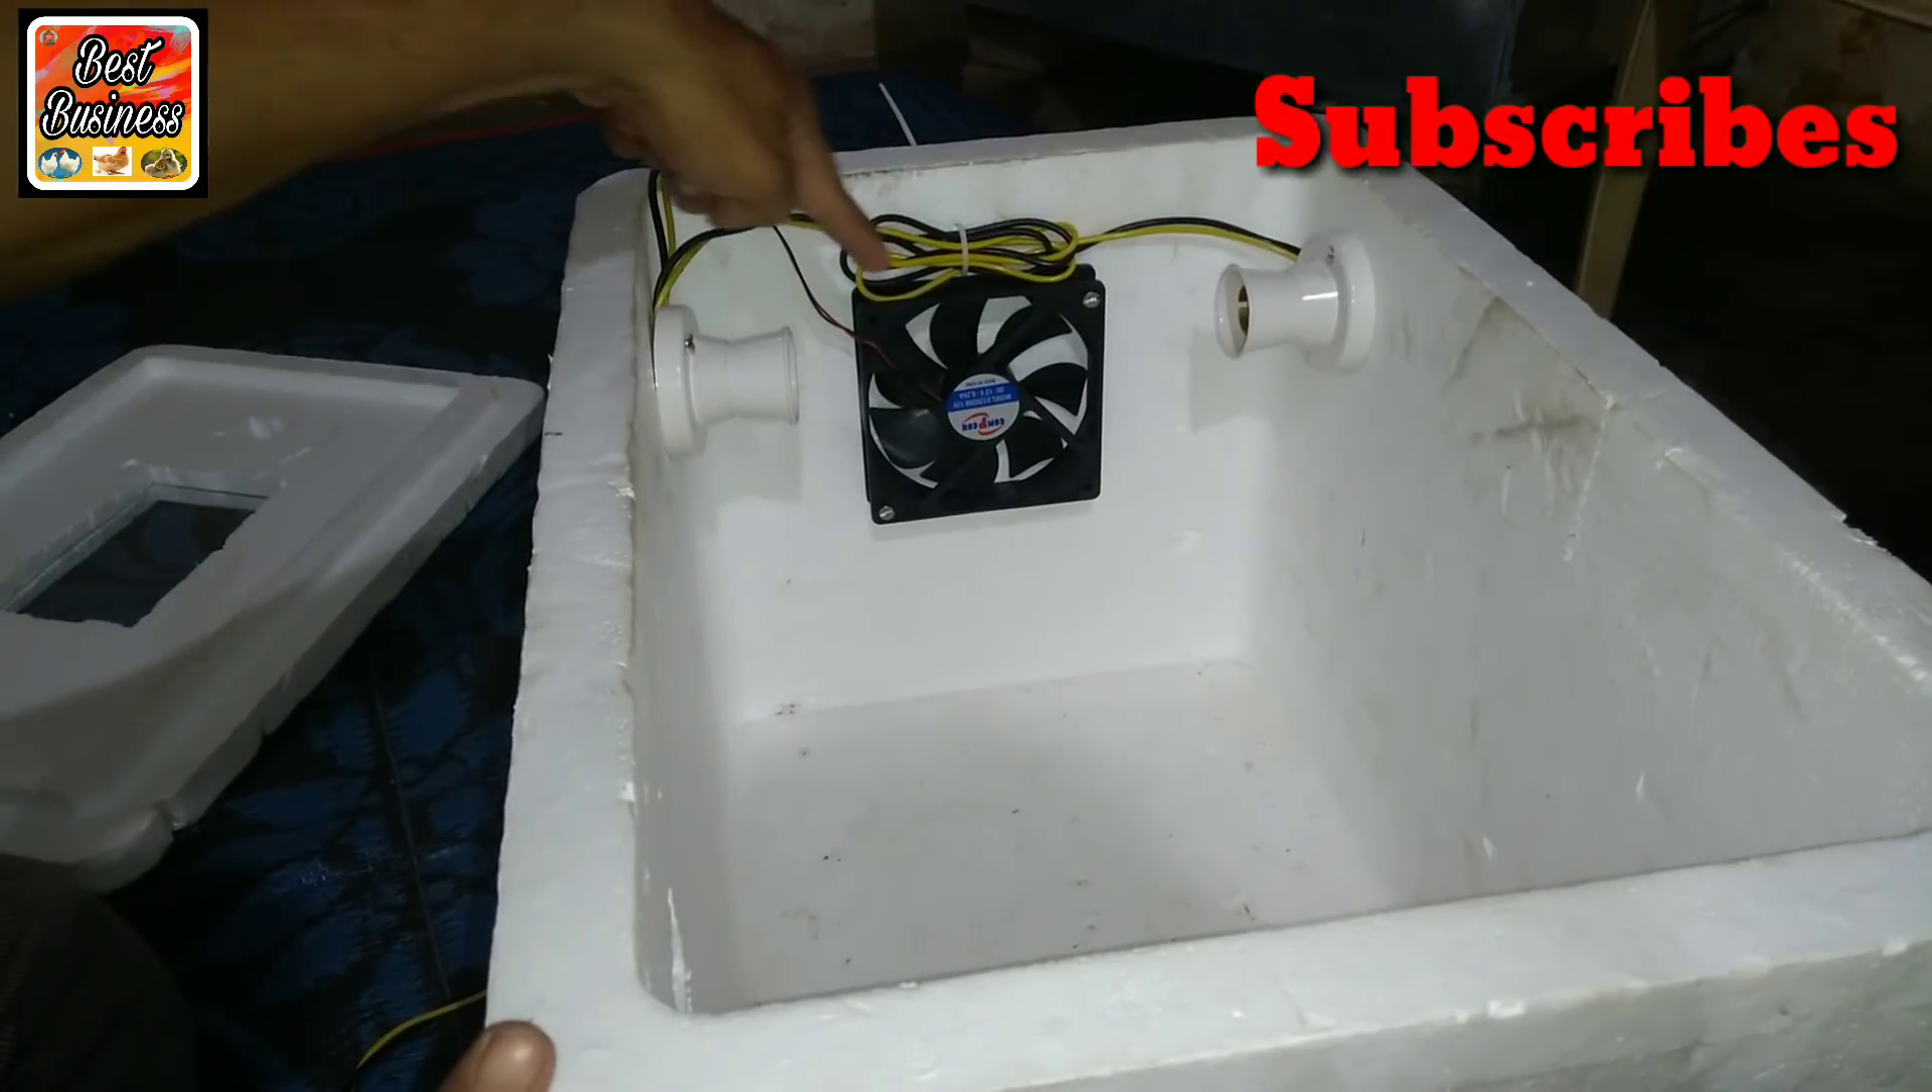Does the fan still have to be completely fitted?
No.